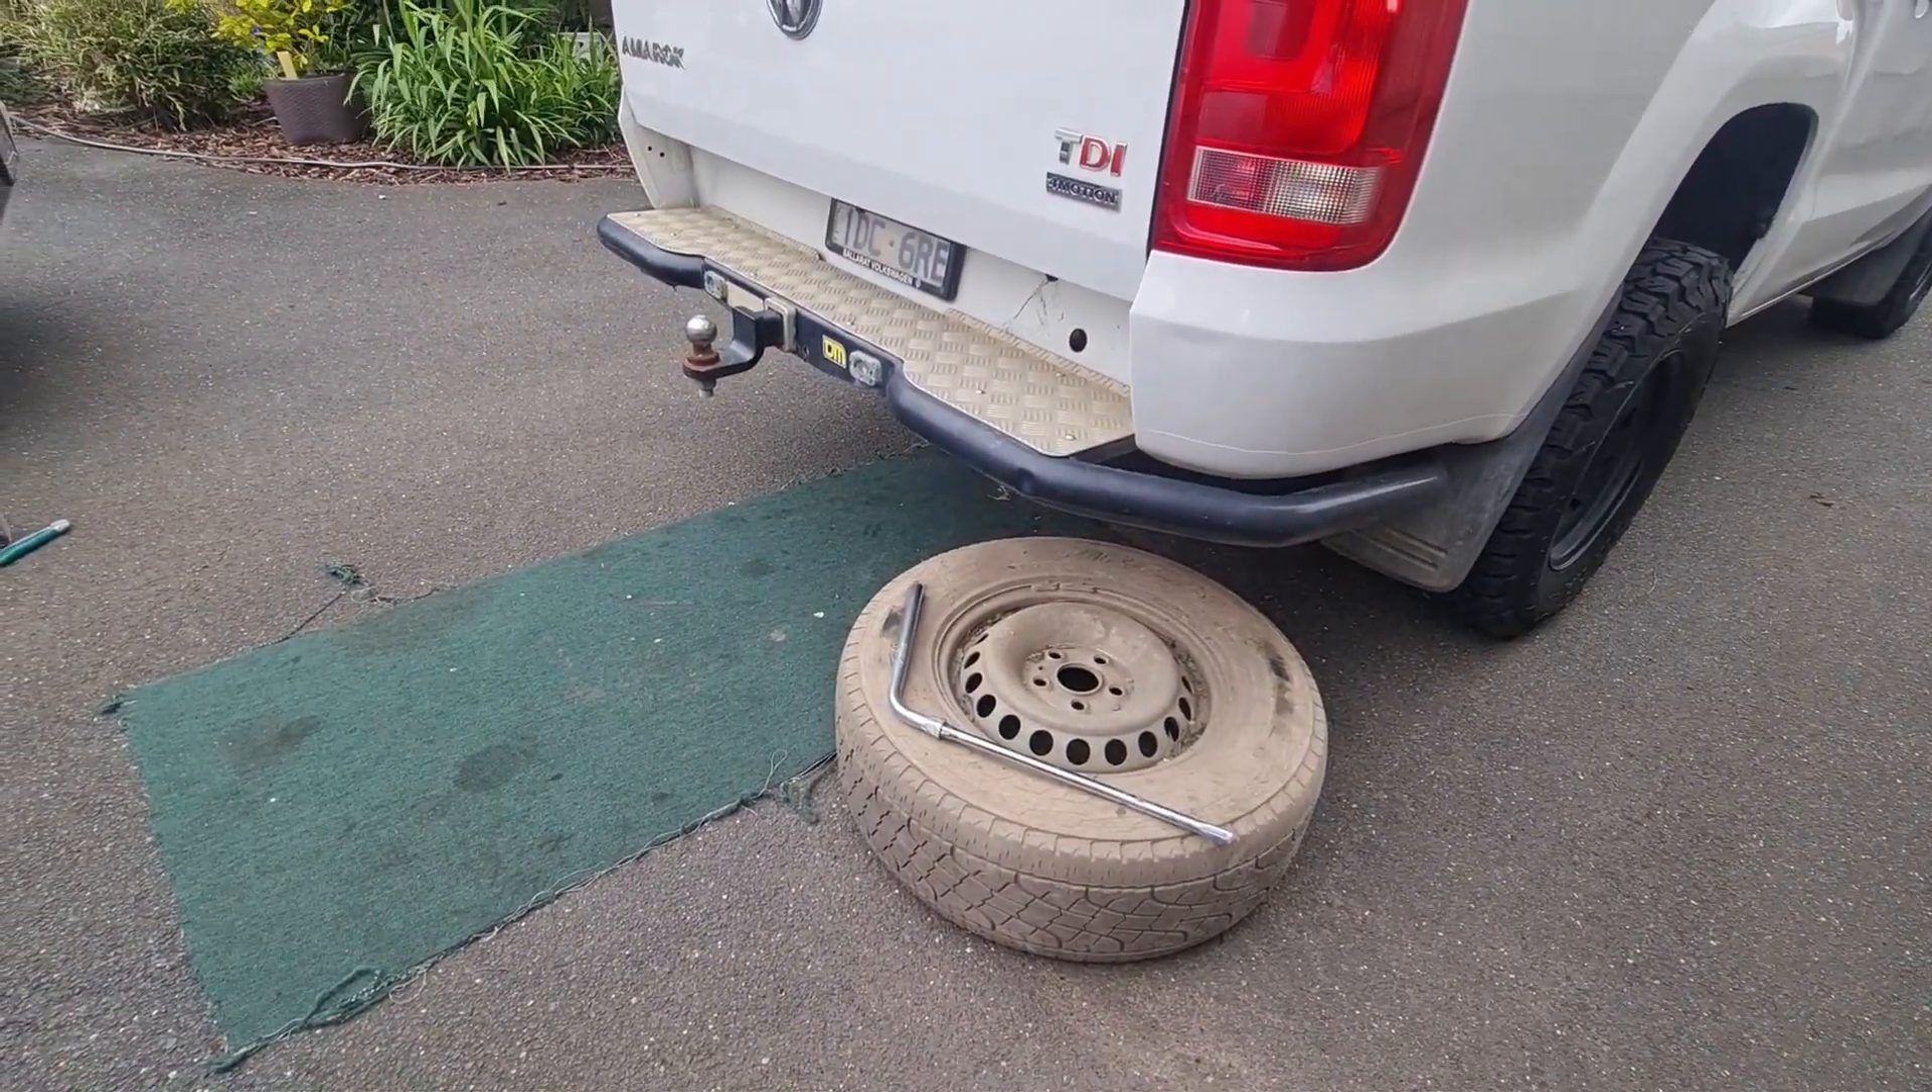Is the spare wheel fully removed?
Yes.